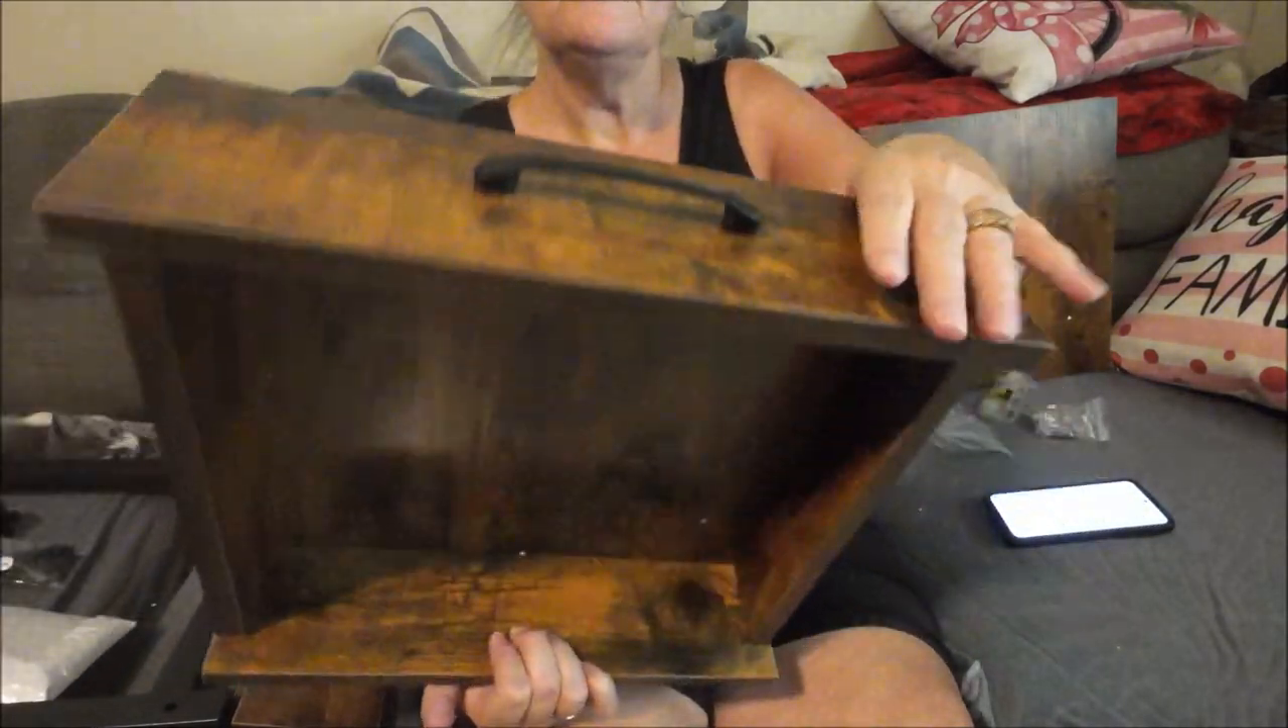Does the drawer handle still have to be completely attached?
No.